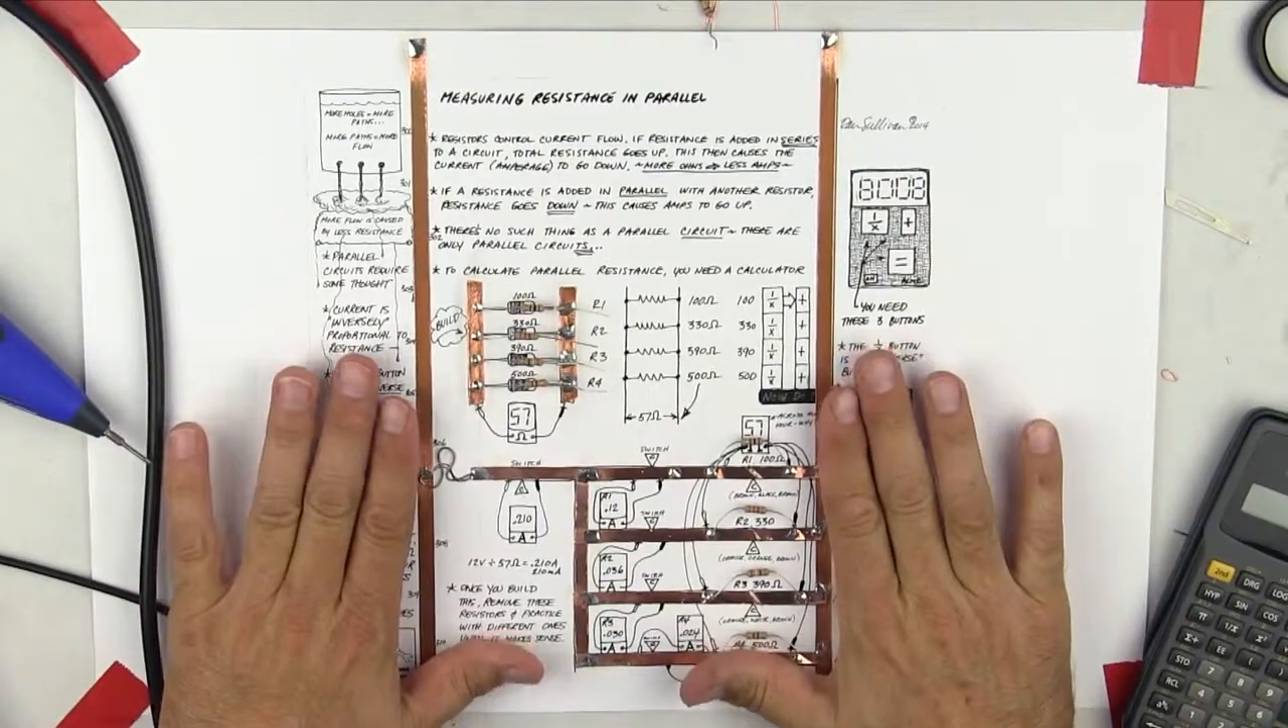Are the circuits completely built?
Yes.